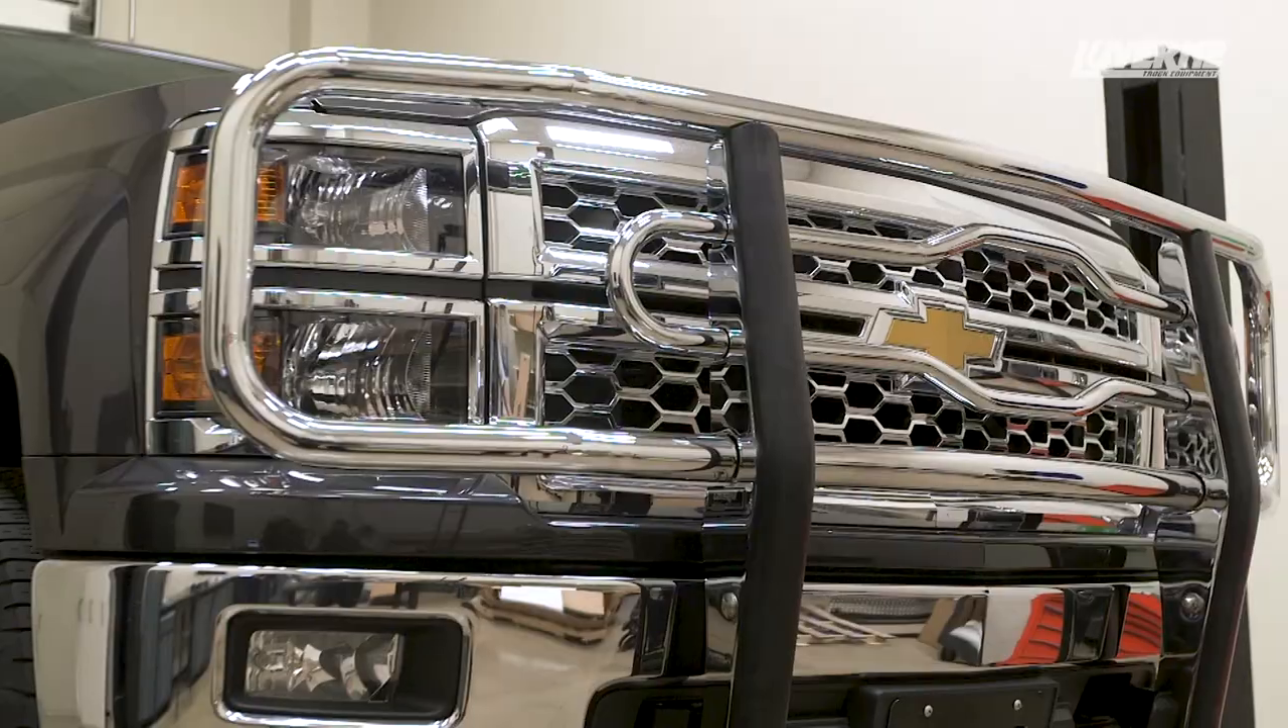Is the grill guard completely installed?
Yes.